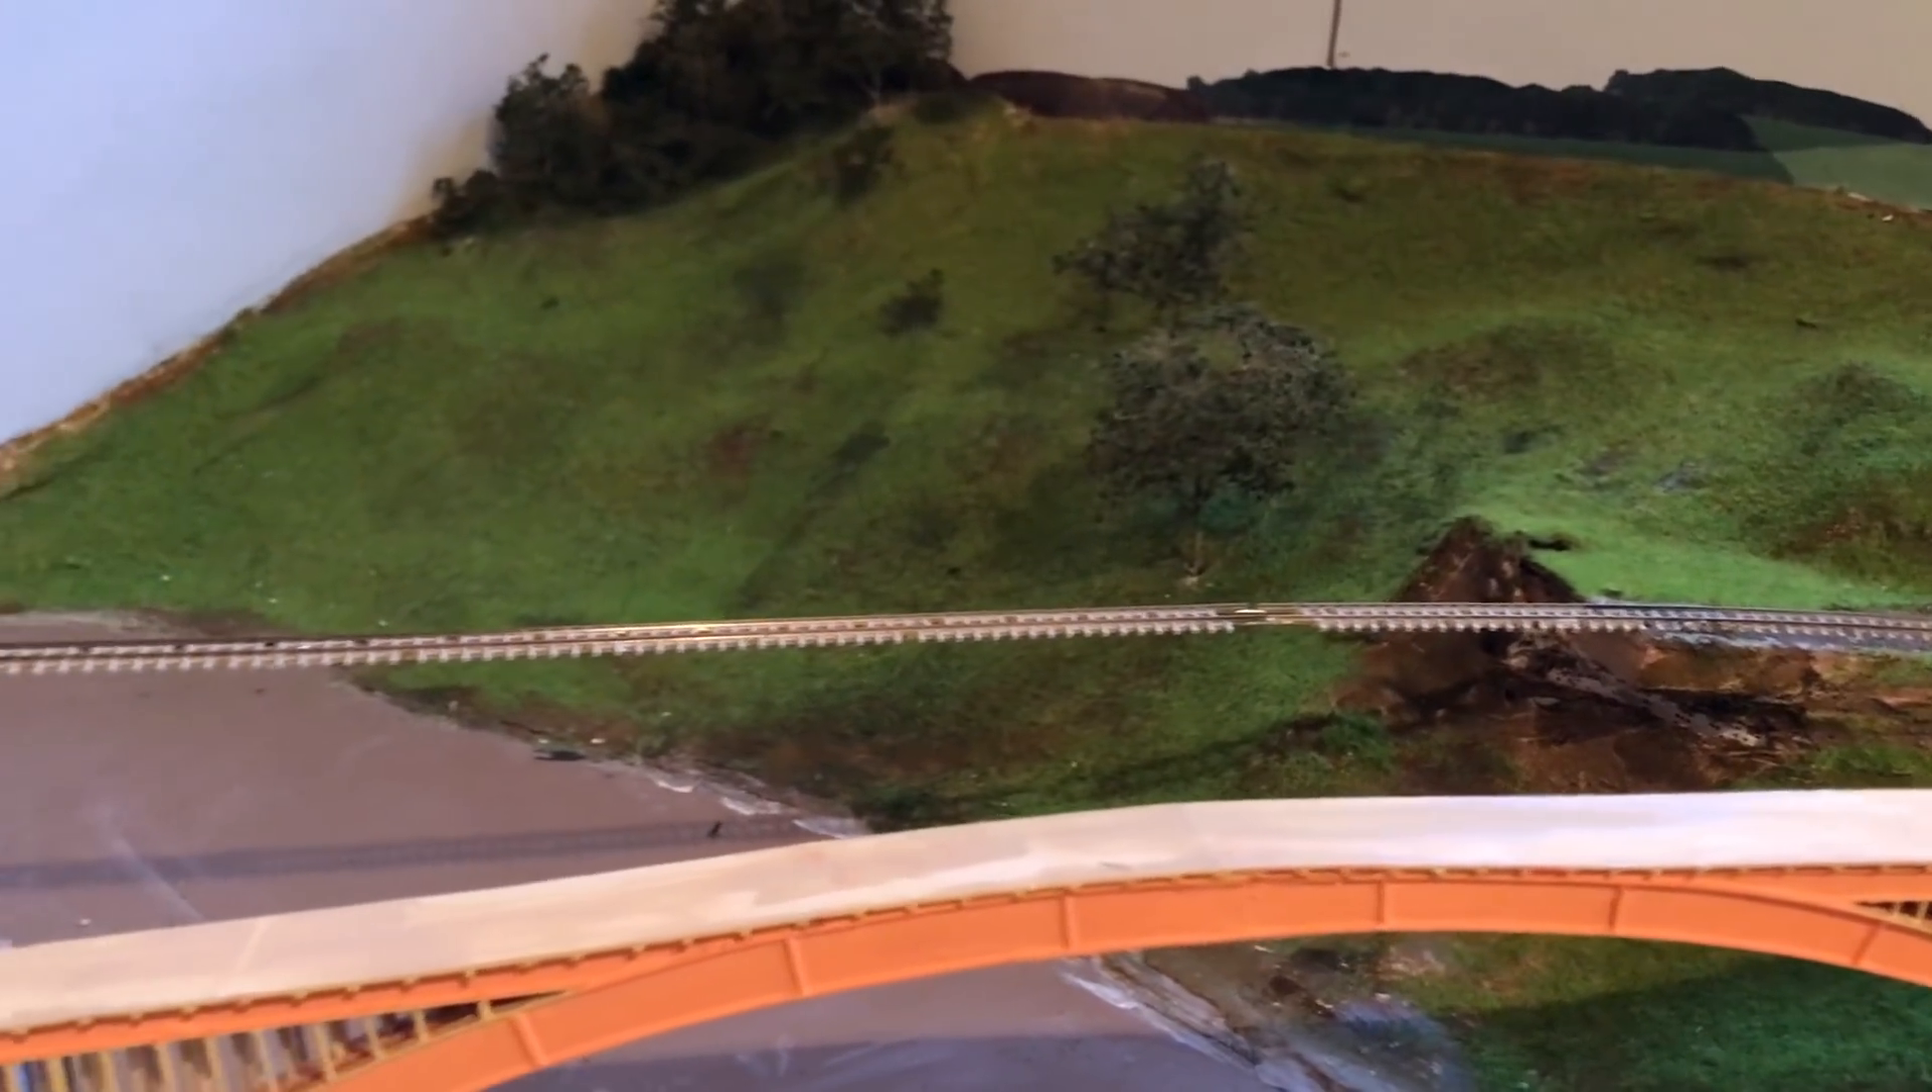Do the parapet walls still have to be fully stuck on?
Yes.